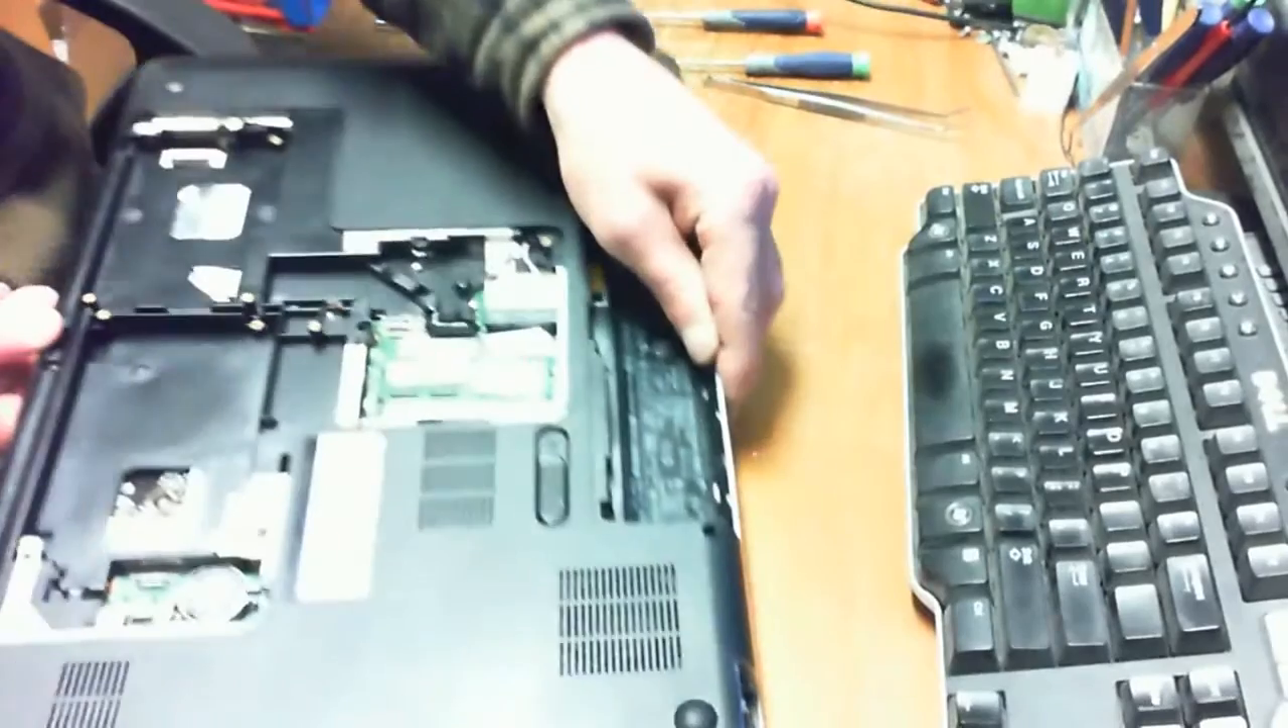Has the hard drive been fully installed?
No.